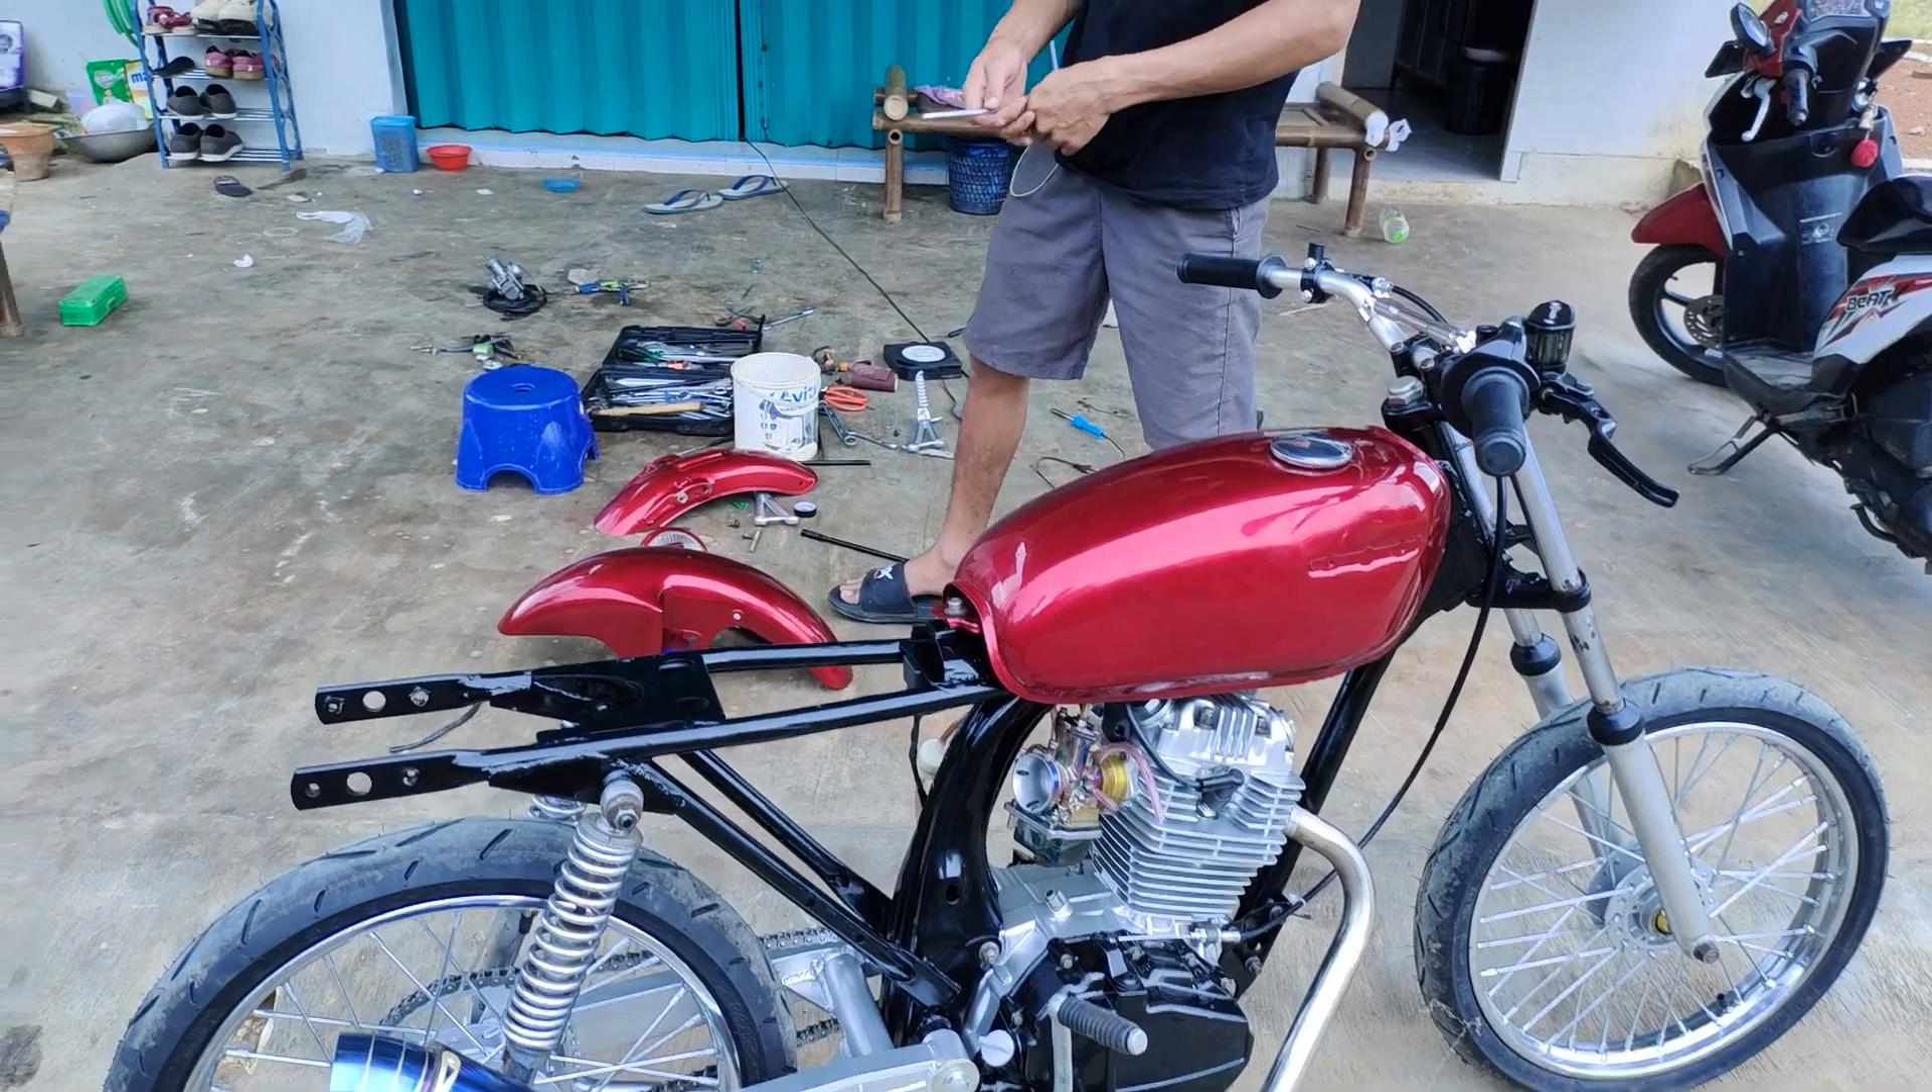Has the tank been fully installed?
Yes.